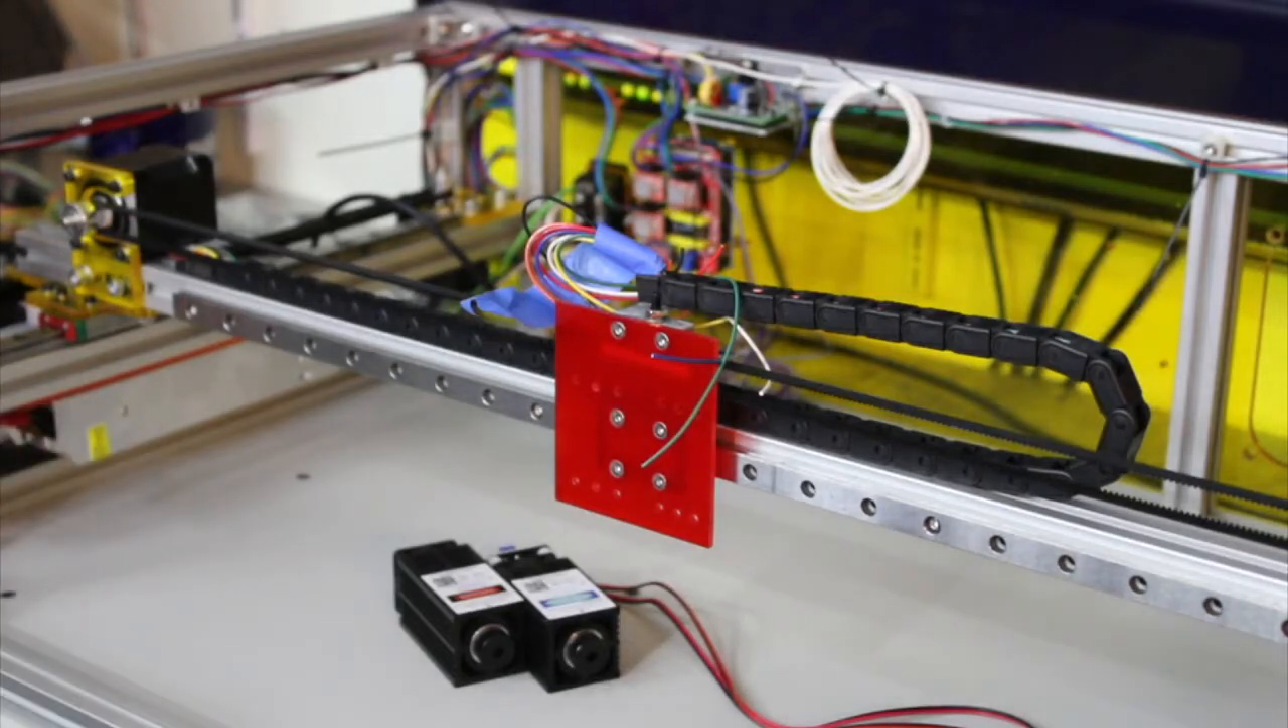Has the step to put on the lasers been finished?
No.